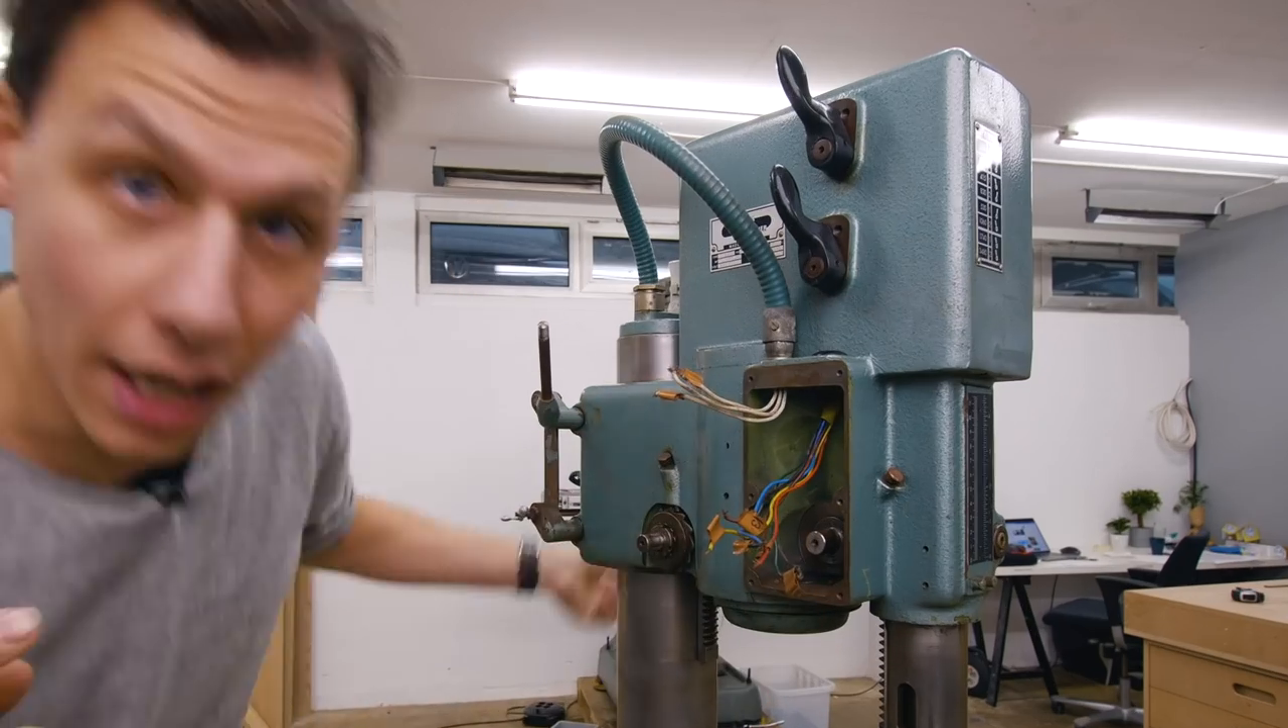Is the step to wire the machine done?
No.